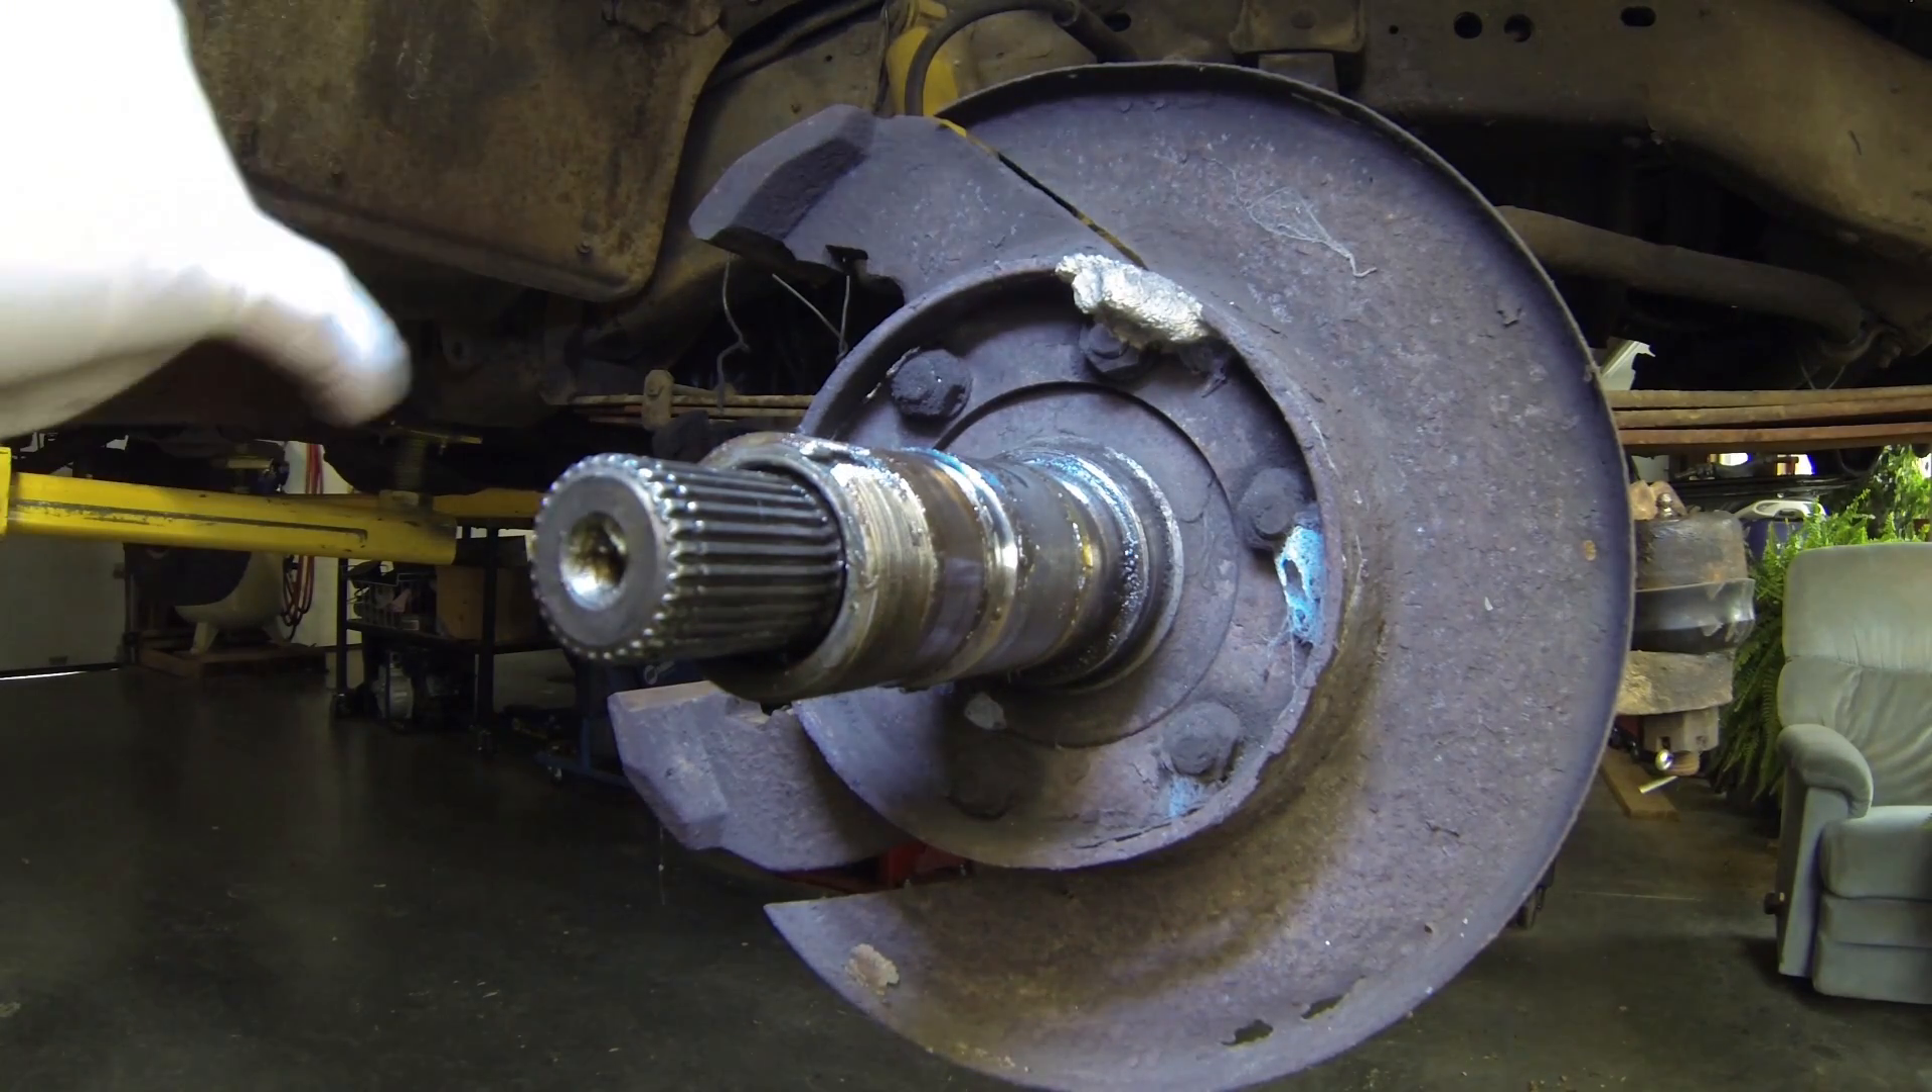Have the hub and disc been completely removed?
Yes.